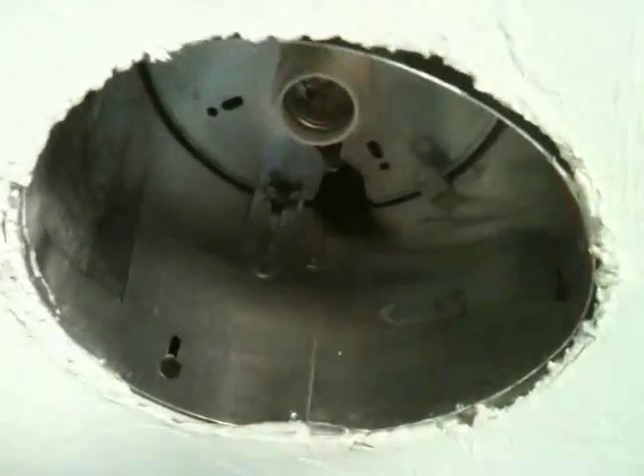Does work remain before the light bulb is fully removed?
No.